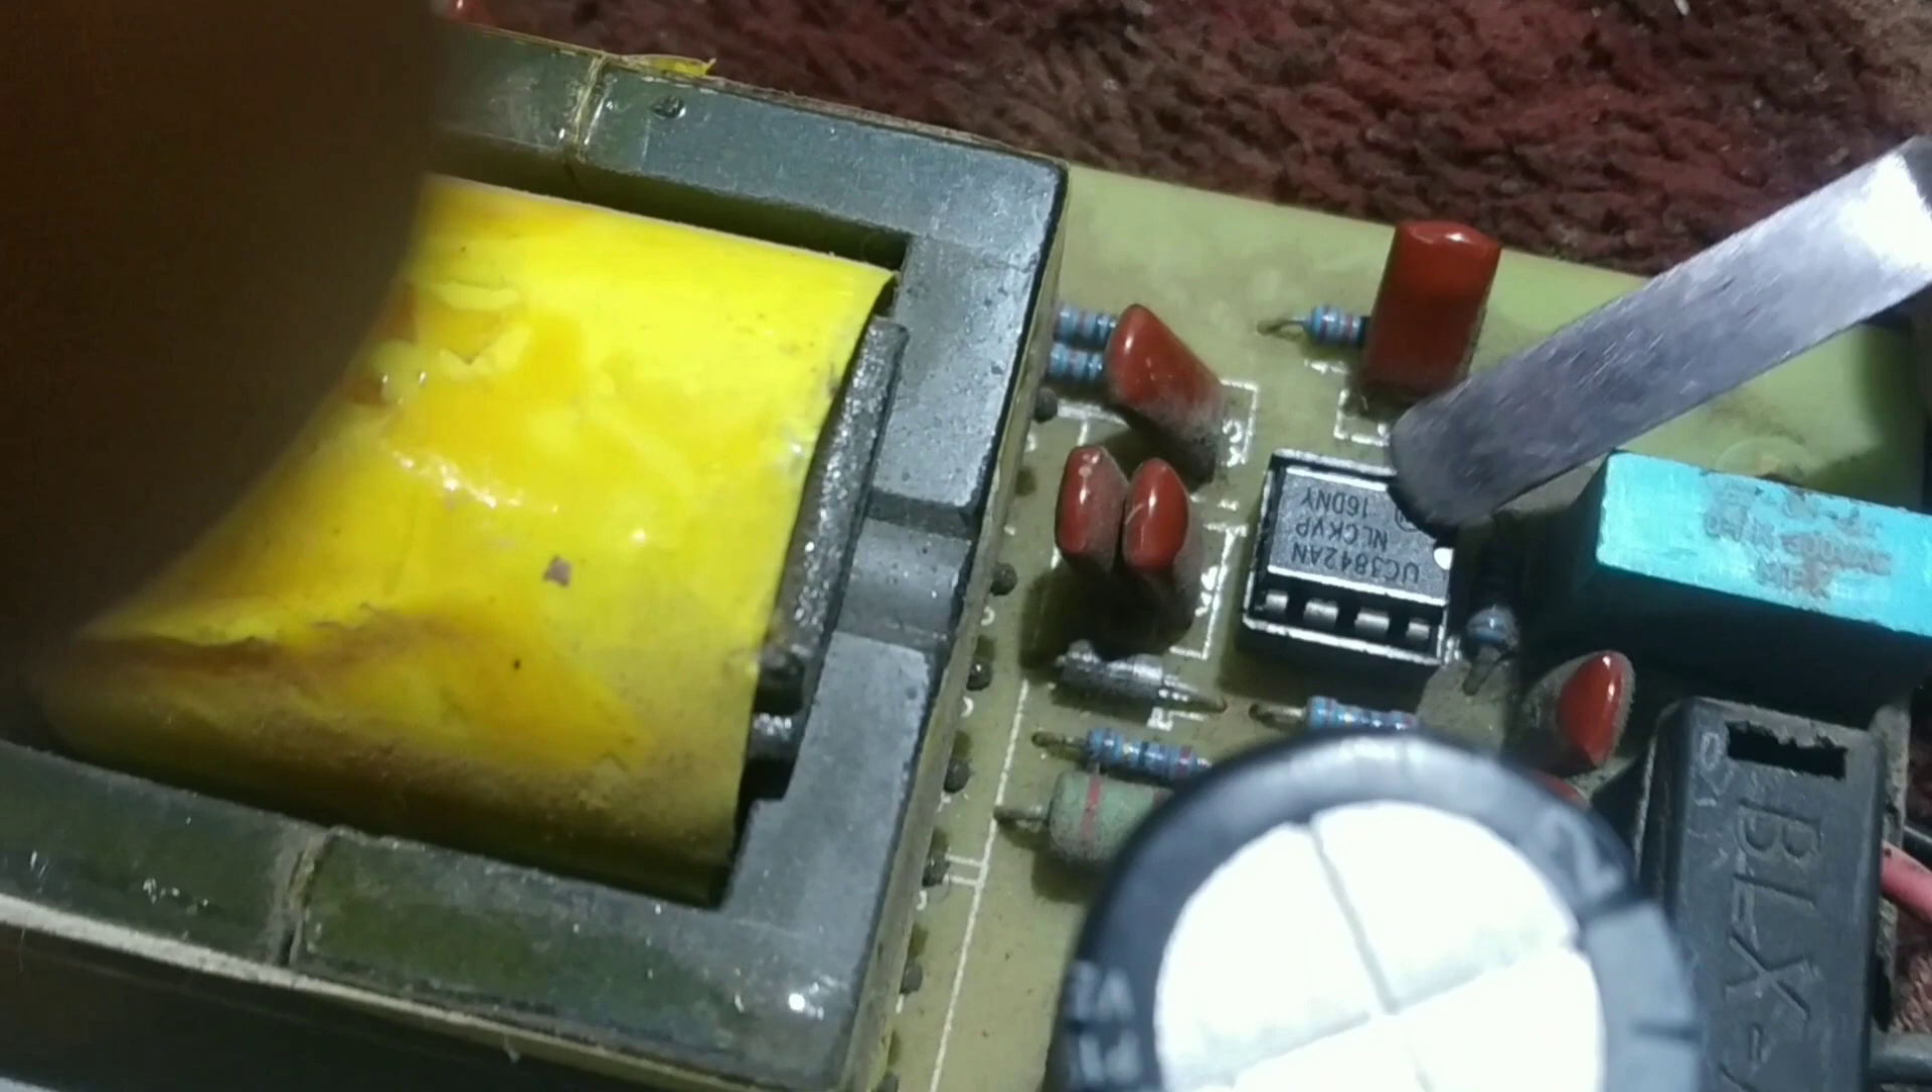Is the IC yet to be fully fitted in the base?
No.